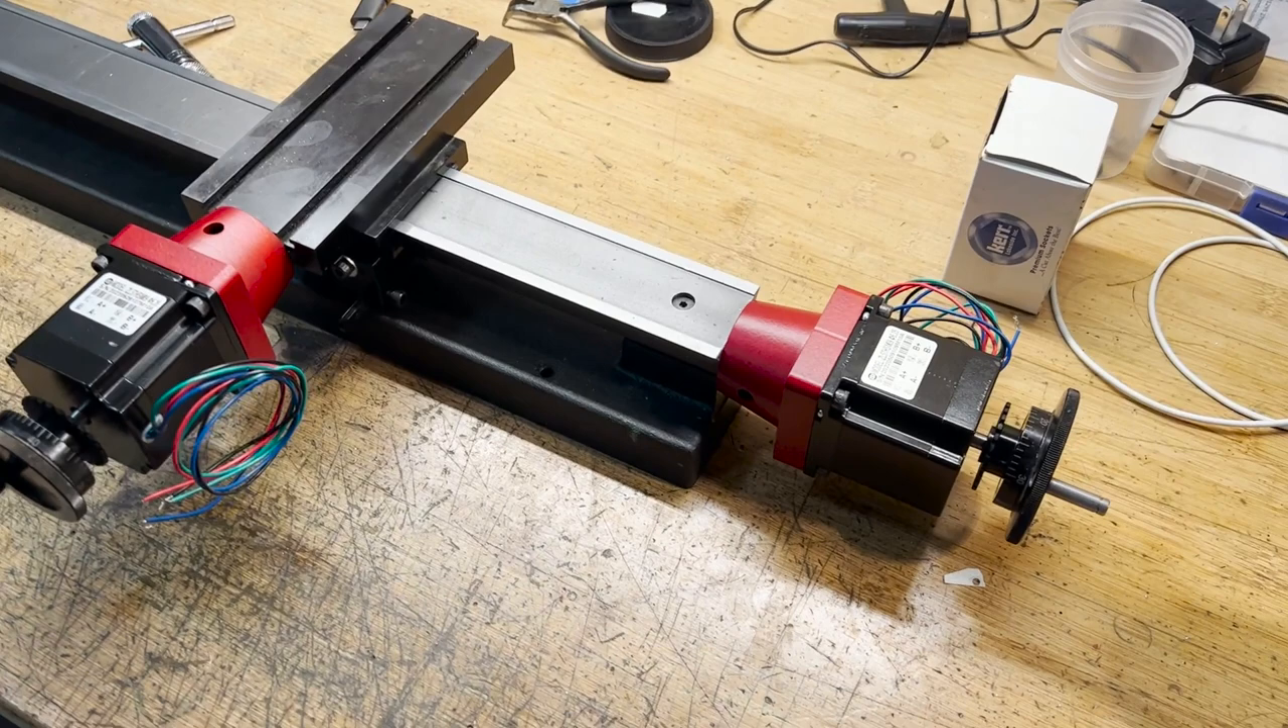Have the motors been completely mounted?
Yes.